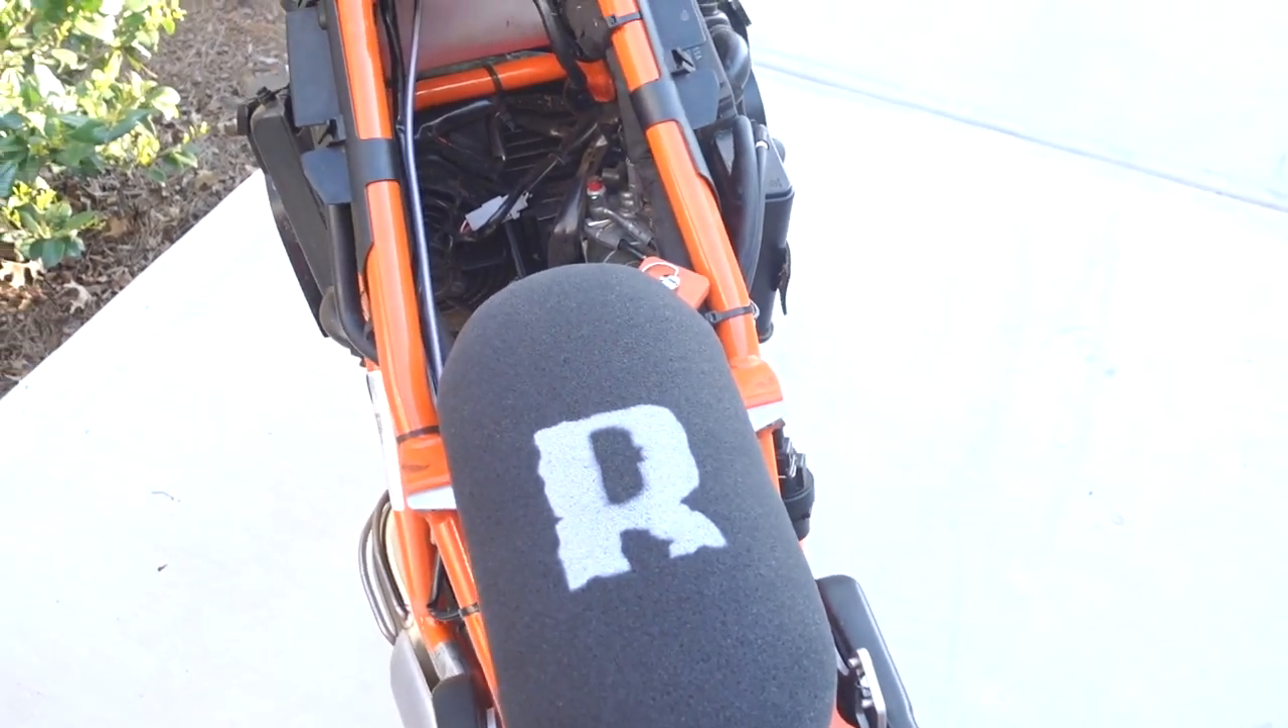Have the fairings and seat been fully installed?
No.